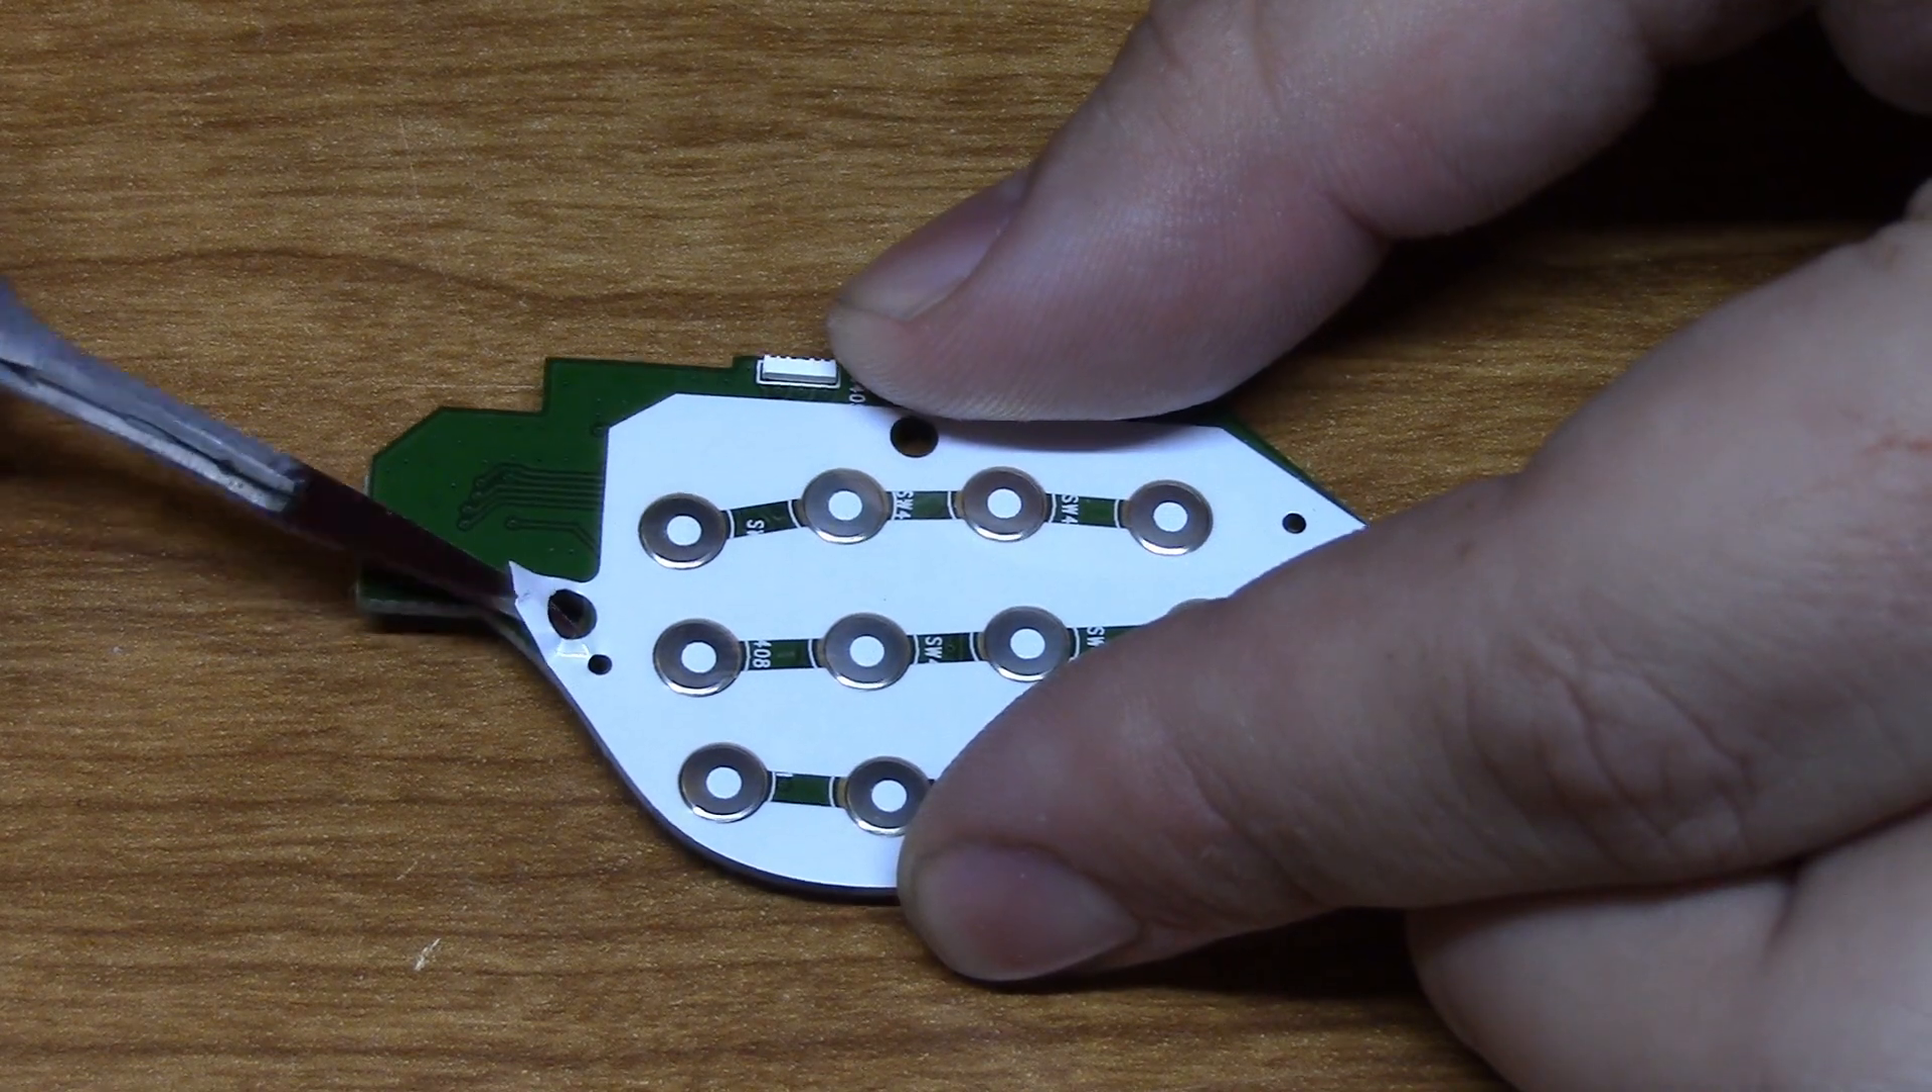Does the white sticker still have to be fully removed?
Yes.